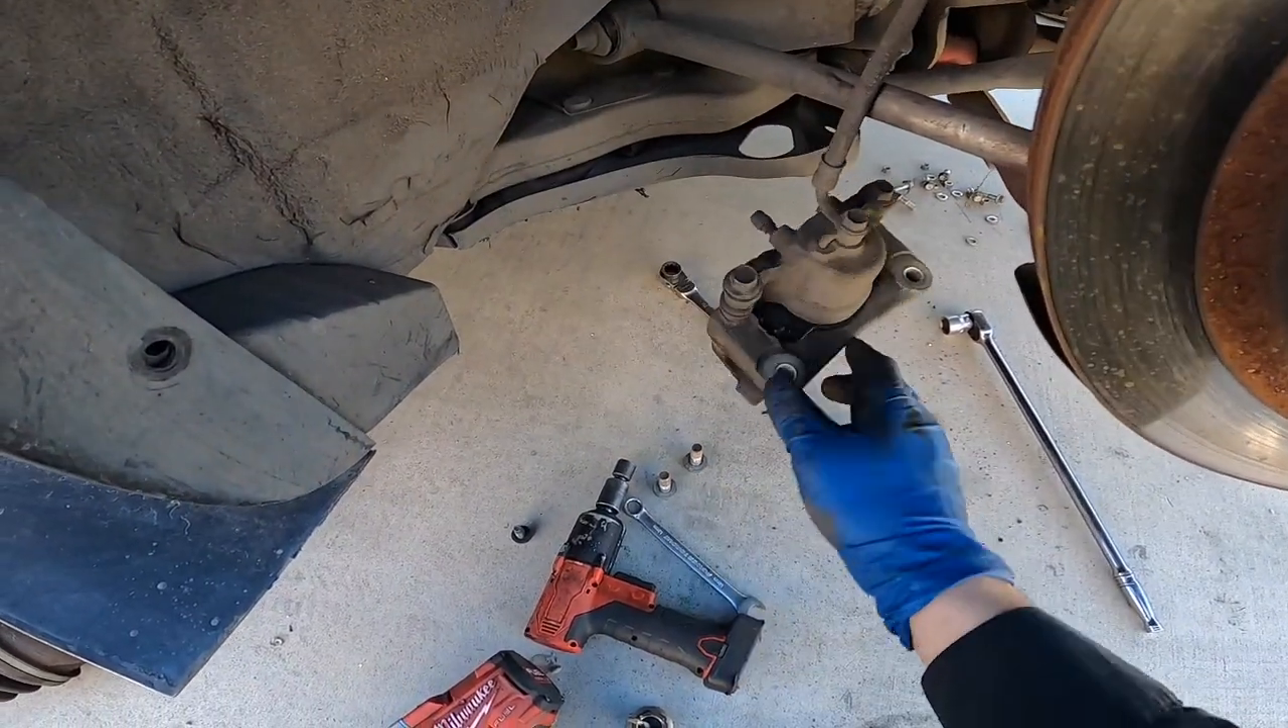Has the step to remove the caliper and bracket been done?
Yes.